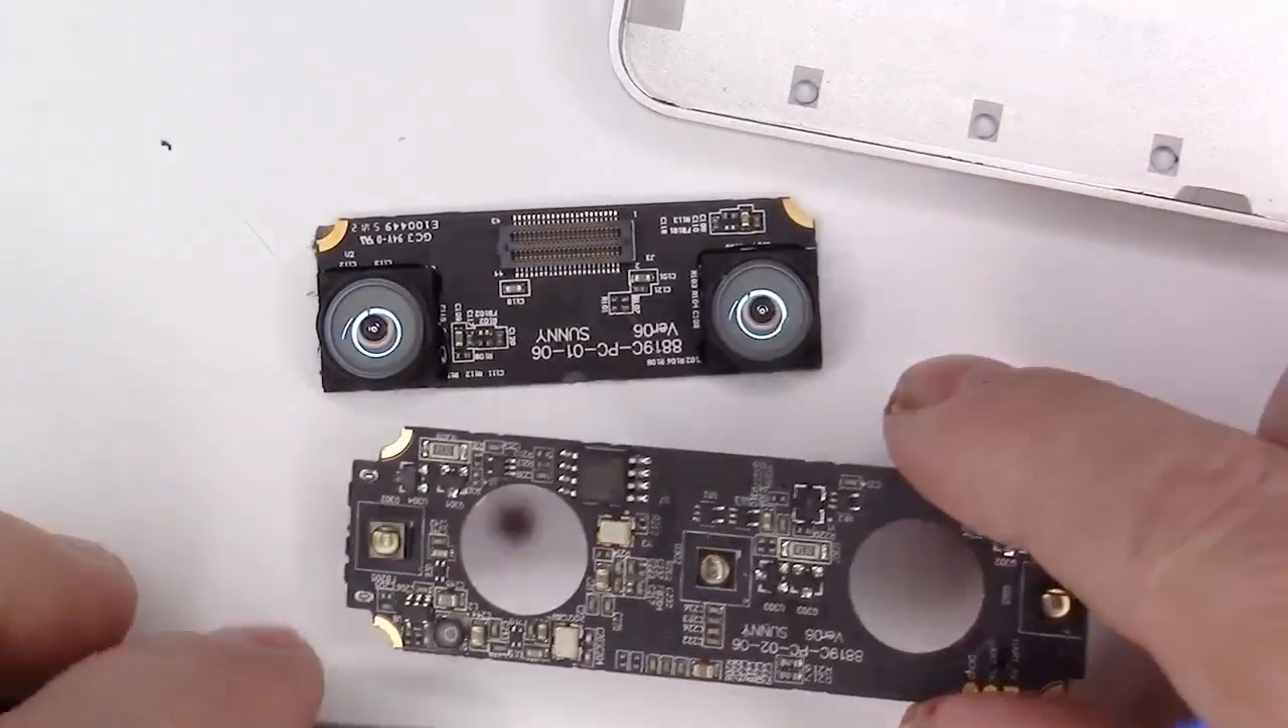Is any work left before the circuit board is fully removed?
No.